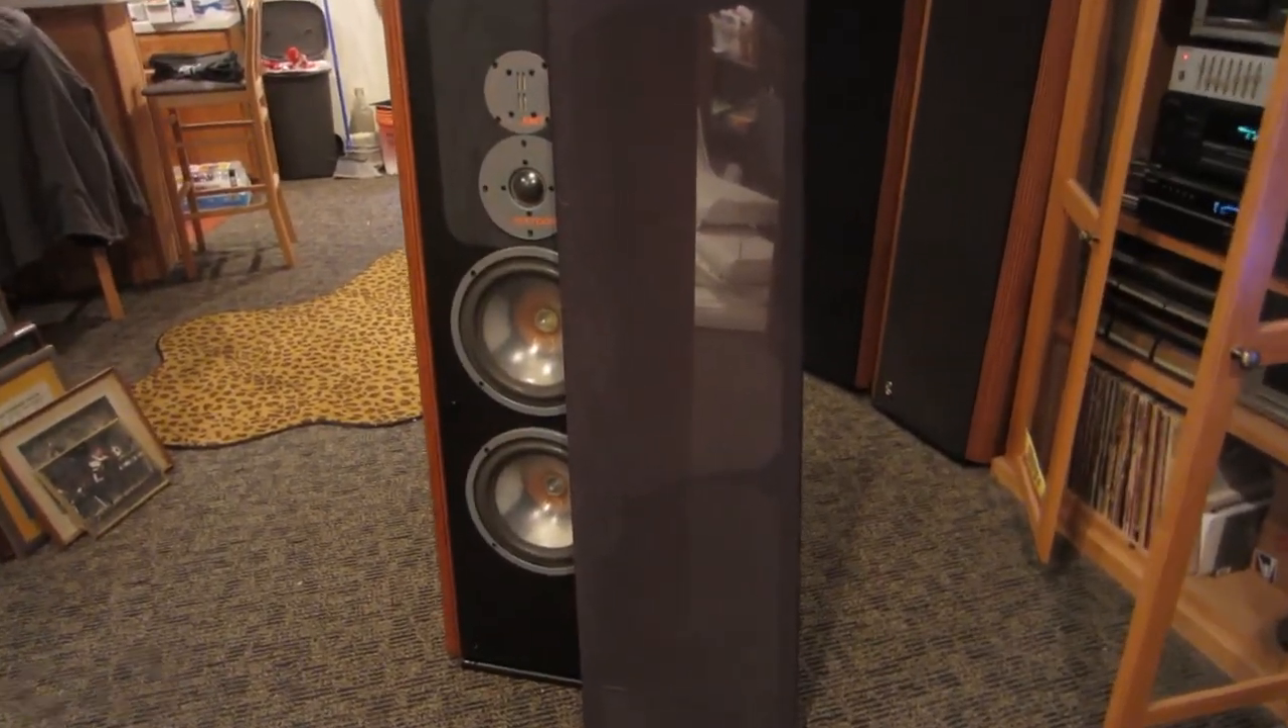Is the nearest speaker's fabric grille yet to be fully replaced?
Yes.